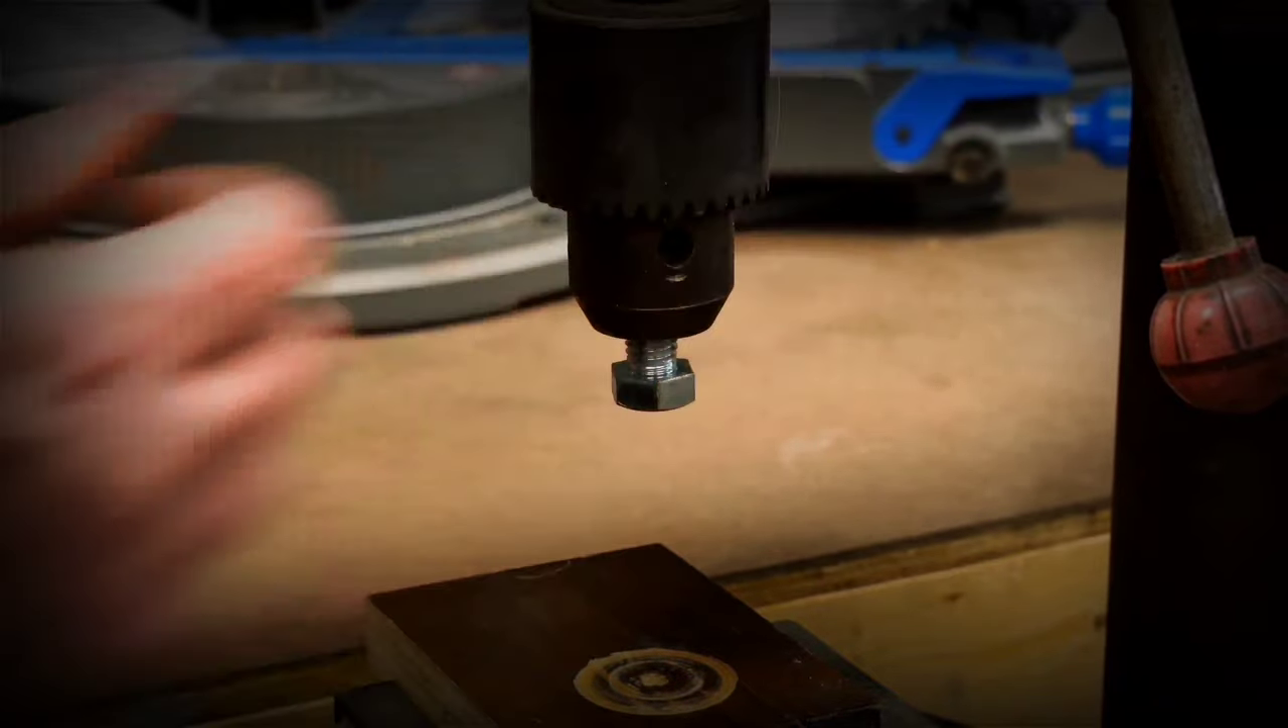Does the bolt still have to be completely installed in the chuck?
No.